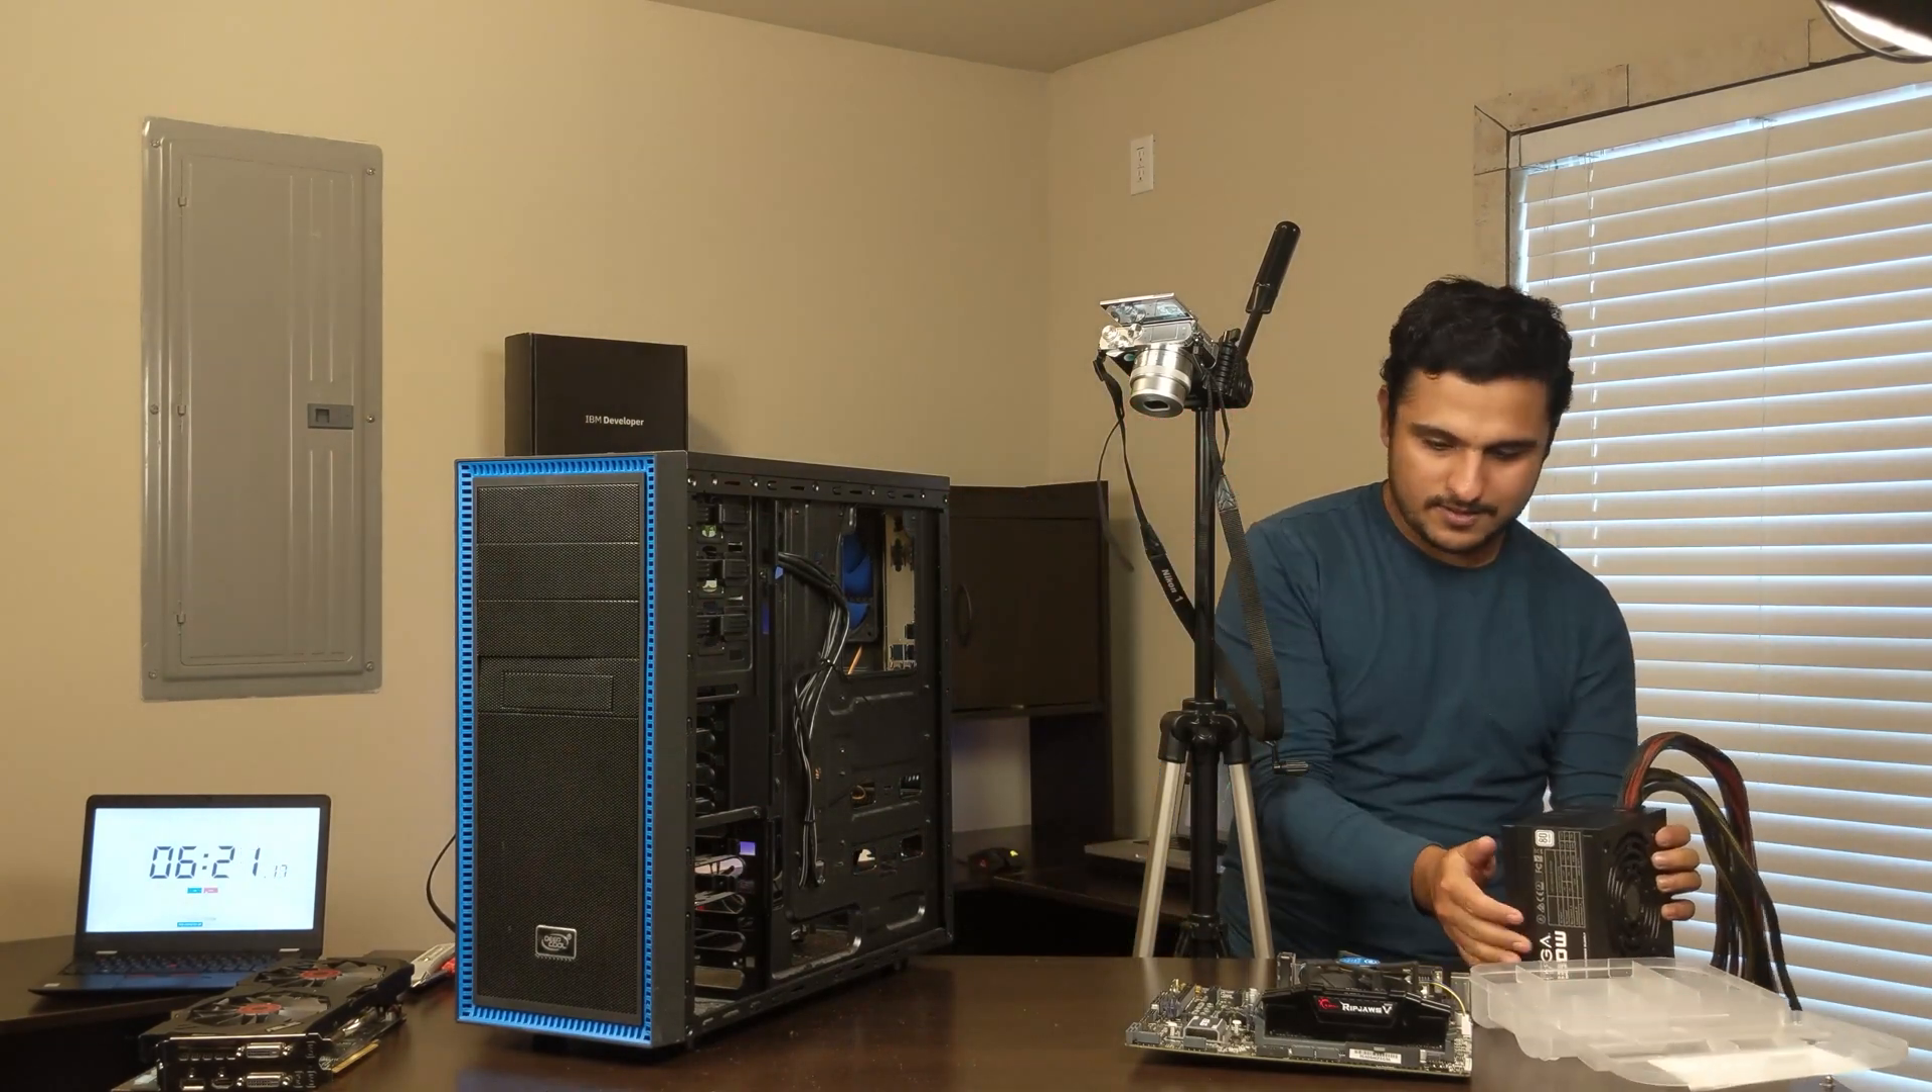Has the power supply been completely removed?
Yes.